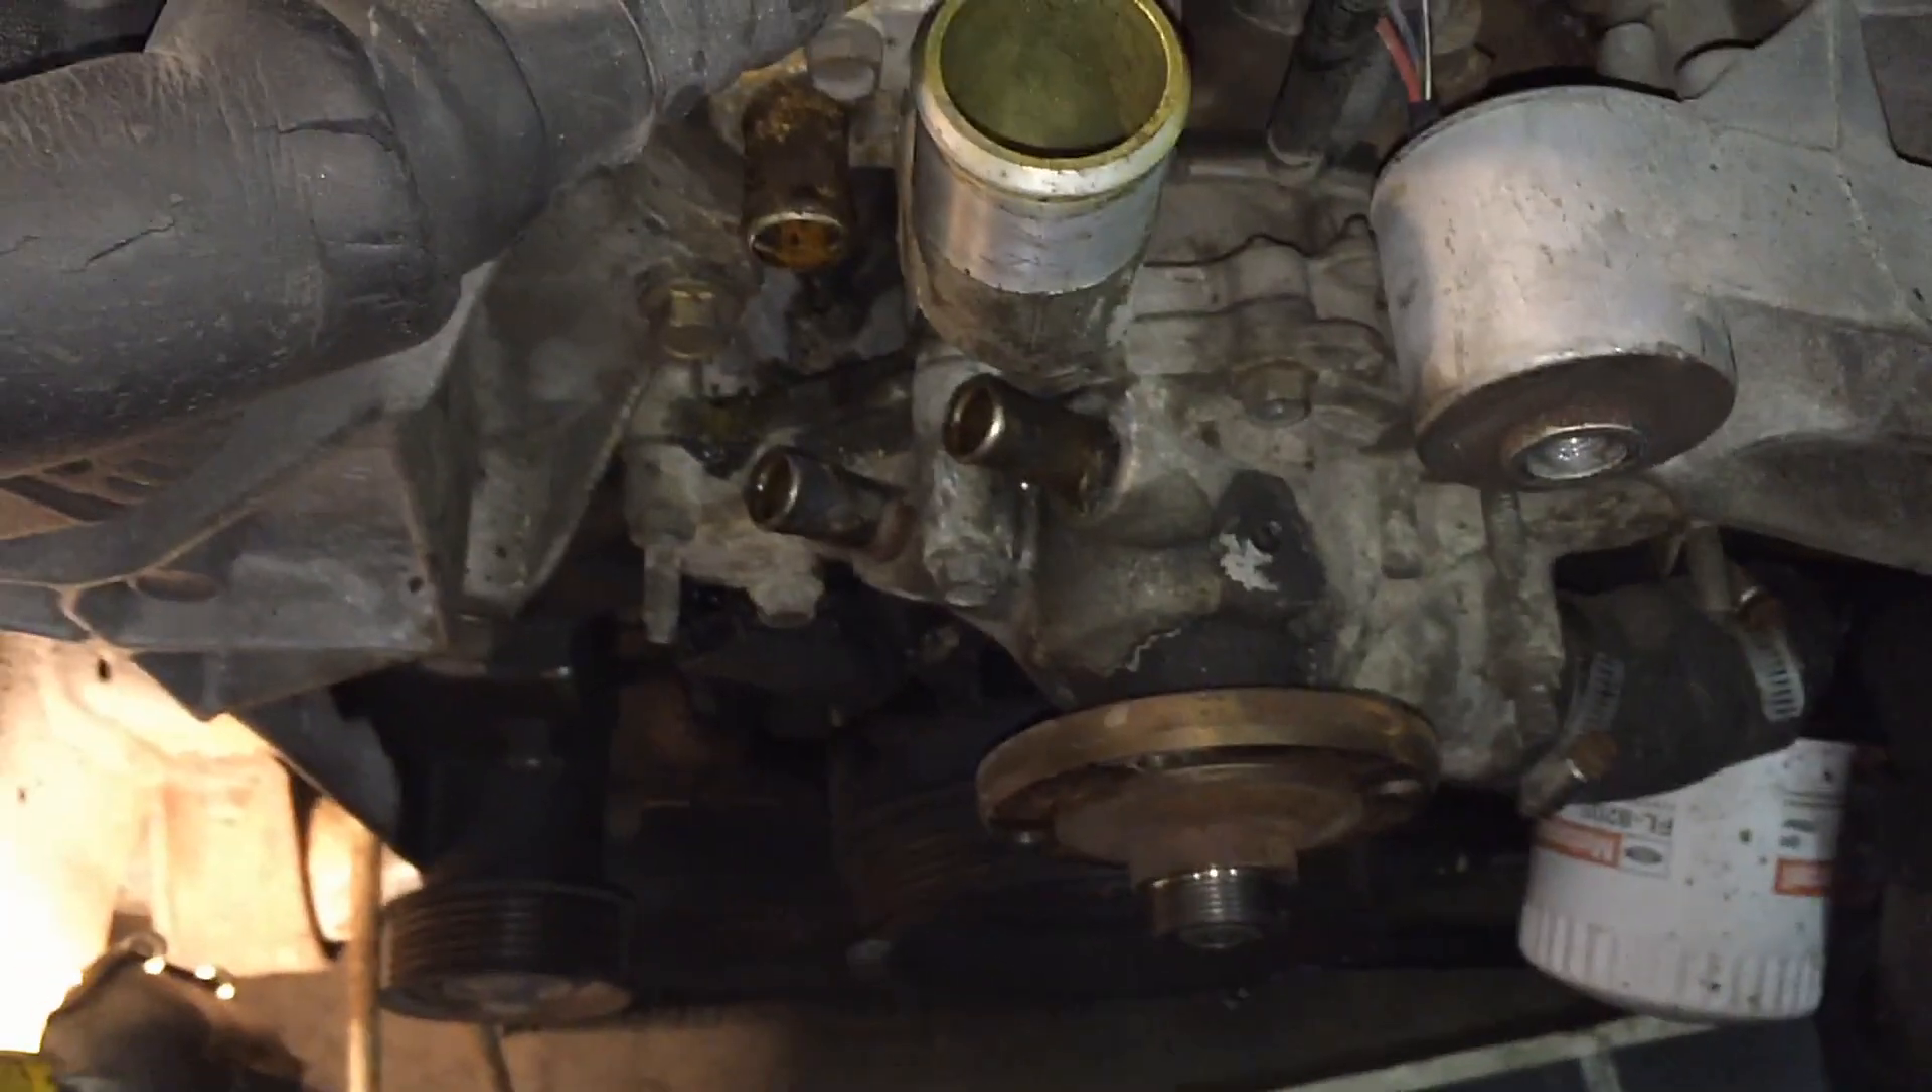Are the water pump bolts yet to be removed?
Yes.